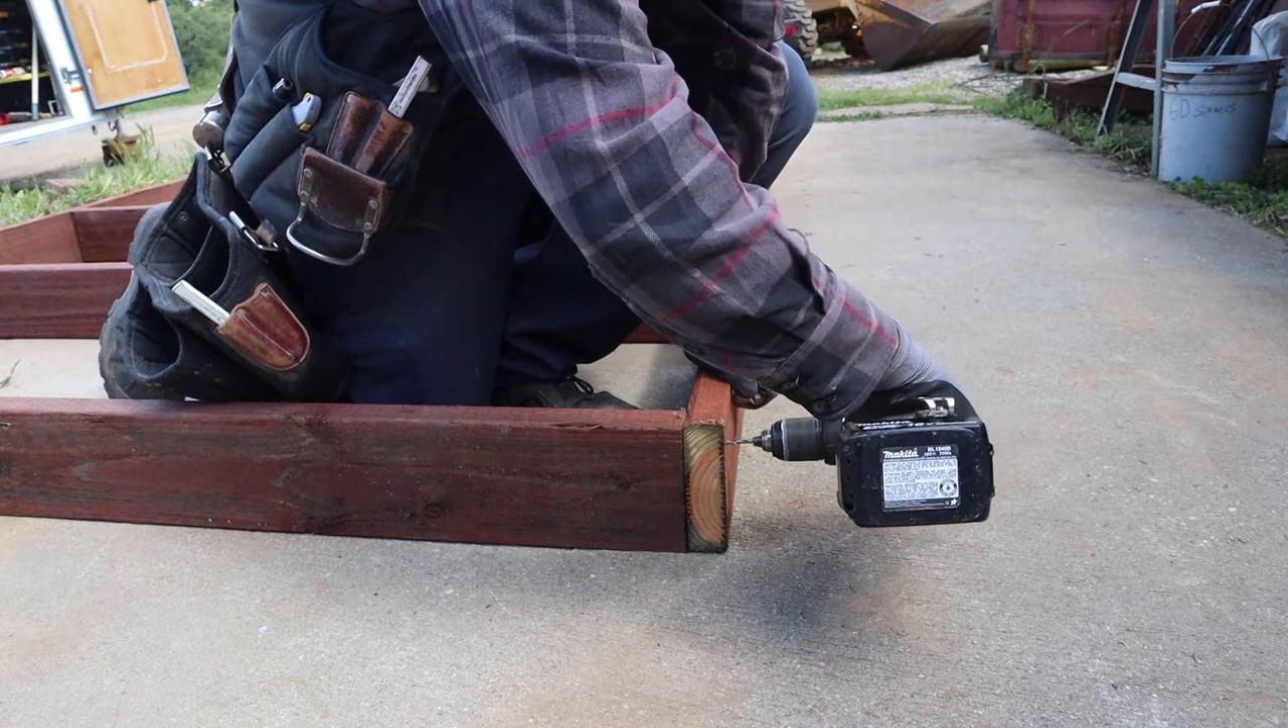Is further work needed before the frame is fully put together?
Yes.